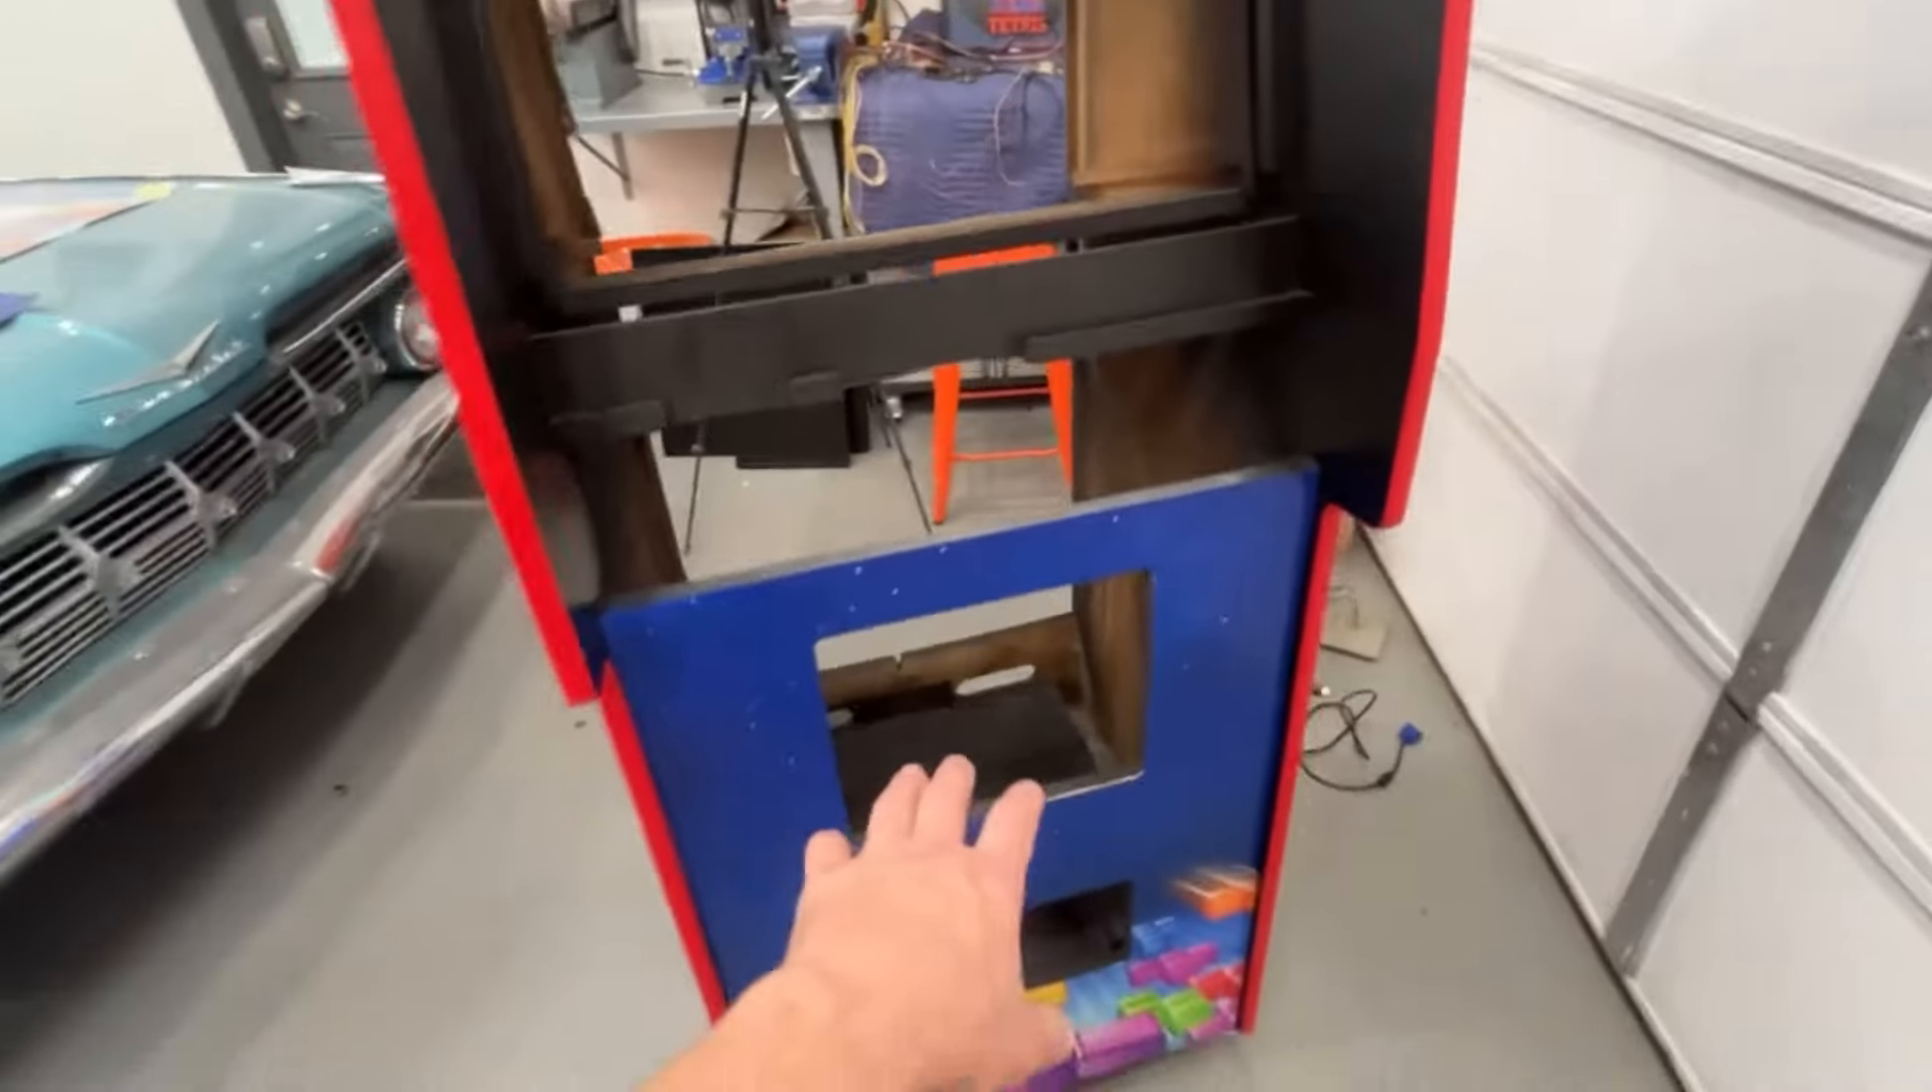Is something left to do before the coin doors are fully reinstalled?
Yes.